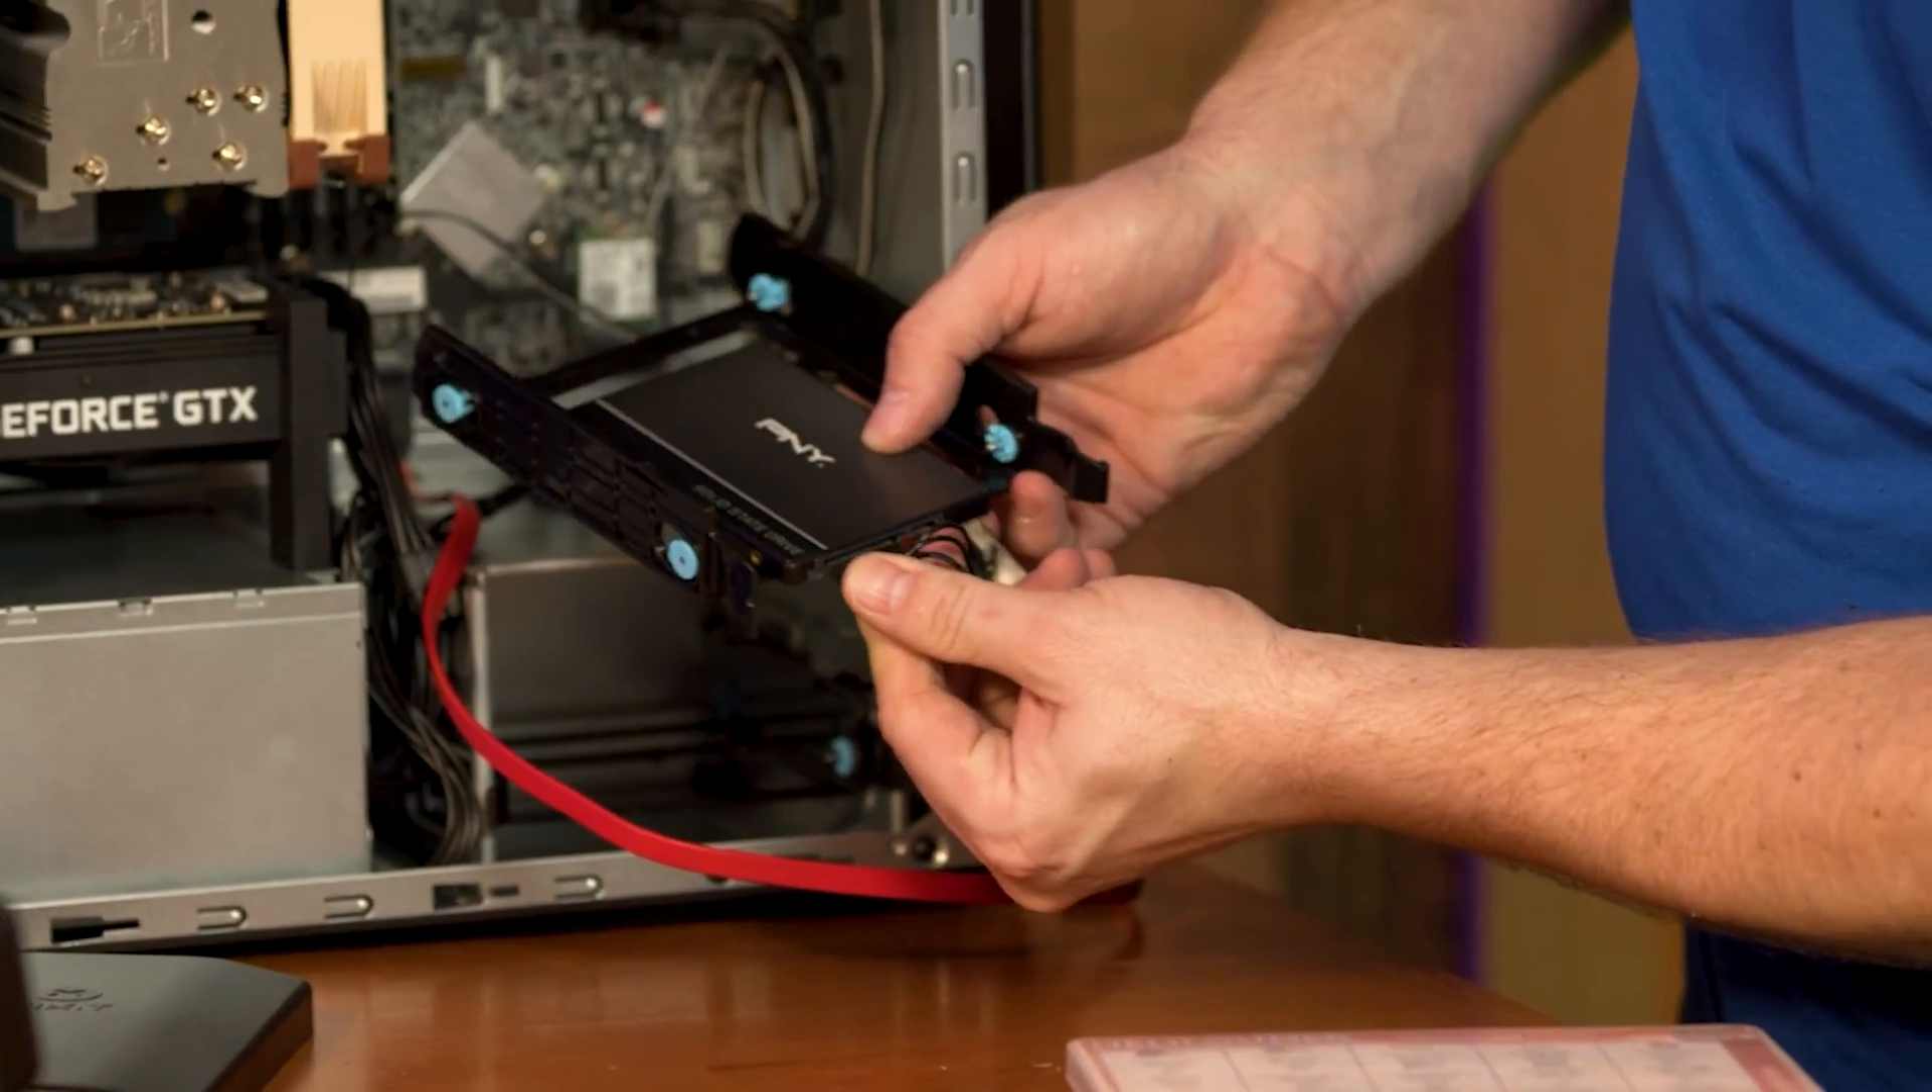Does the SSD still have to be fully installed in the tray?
No.